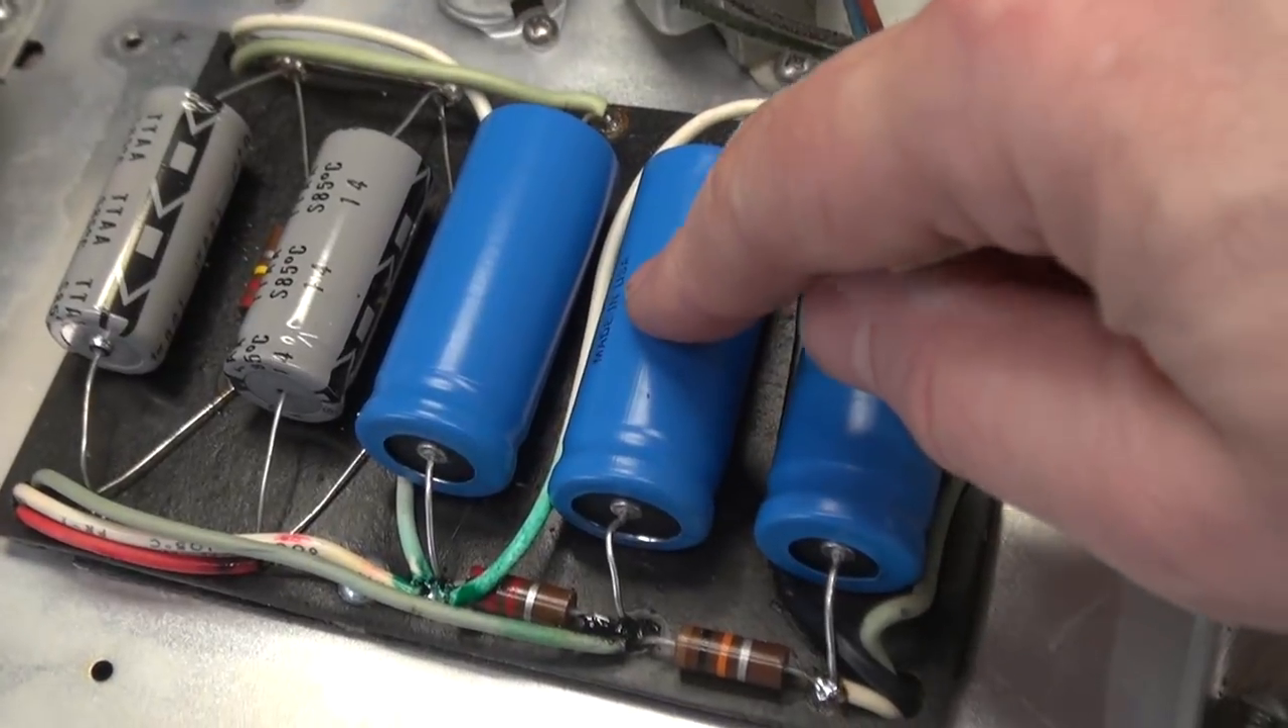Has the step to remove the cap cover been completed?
Yes.